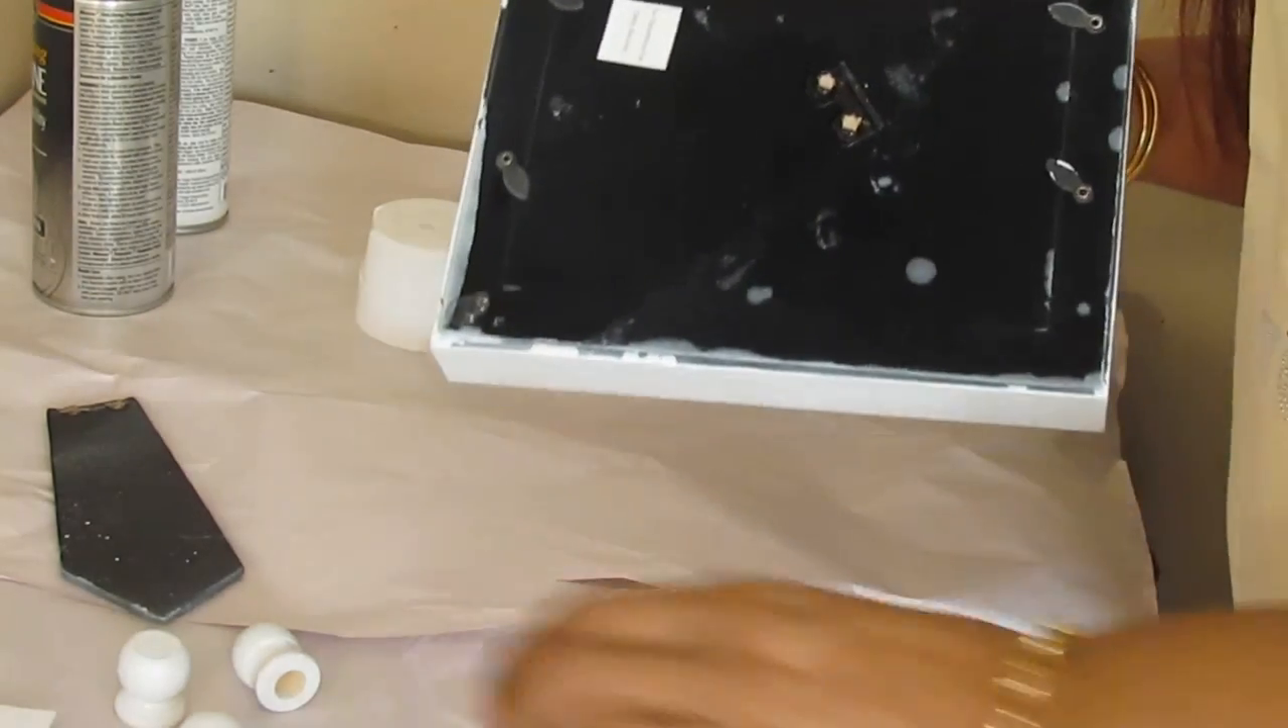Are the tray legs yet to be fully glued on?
Yes.